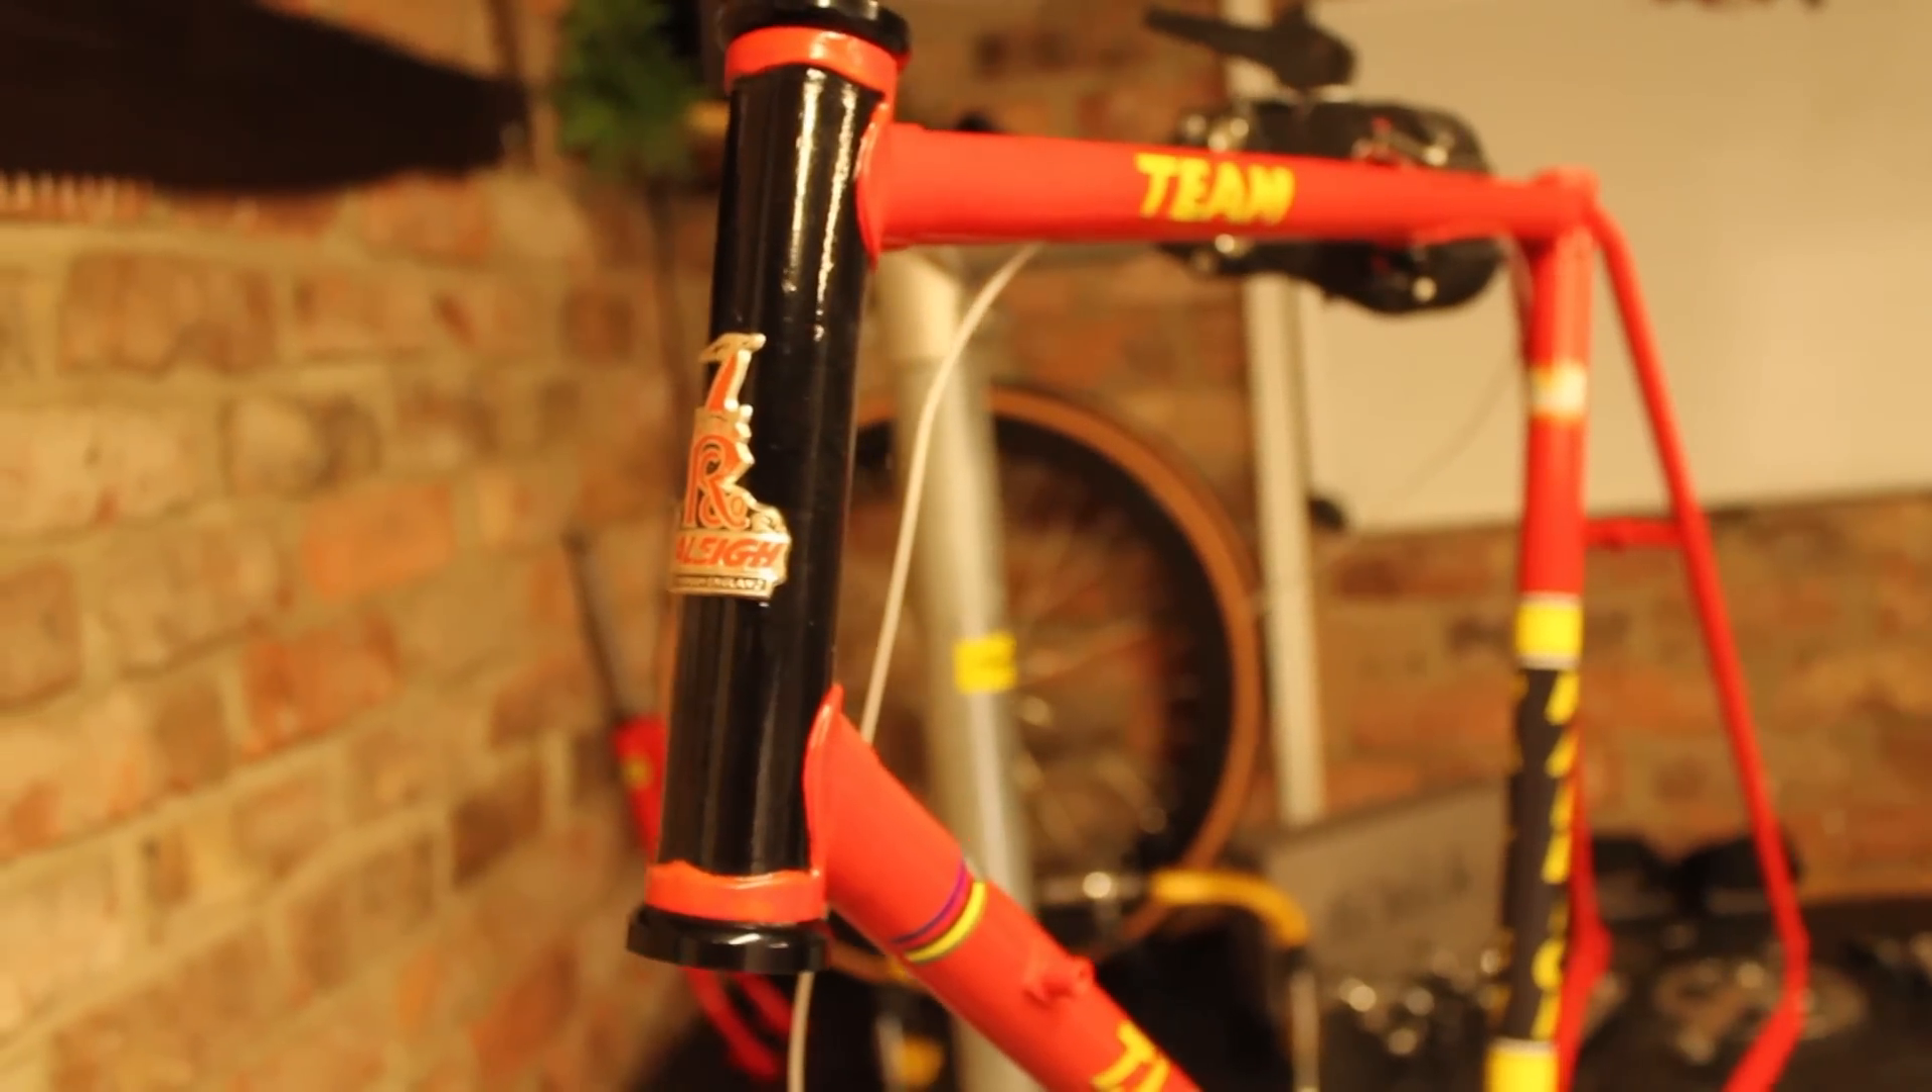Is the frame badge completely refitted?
Yes.